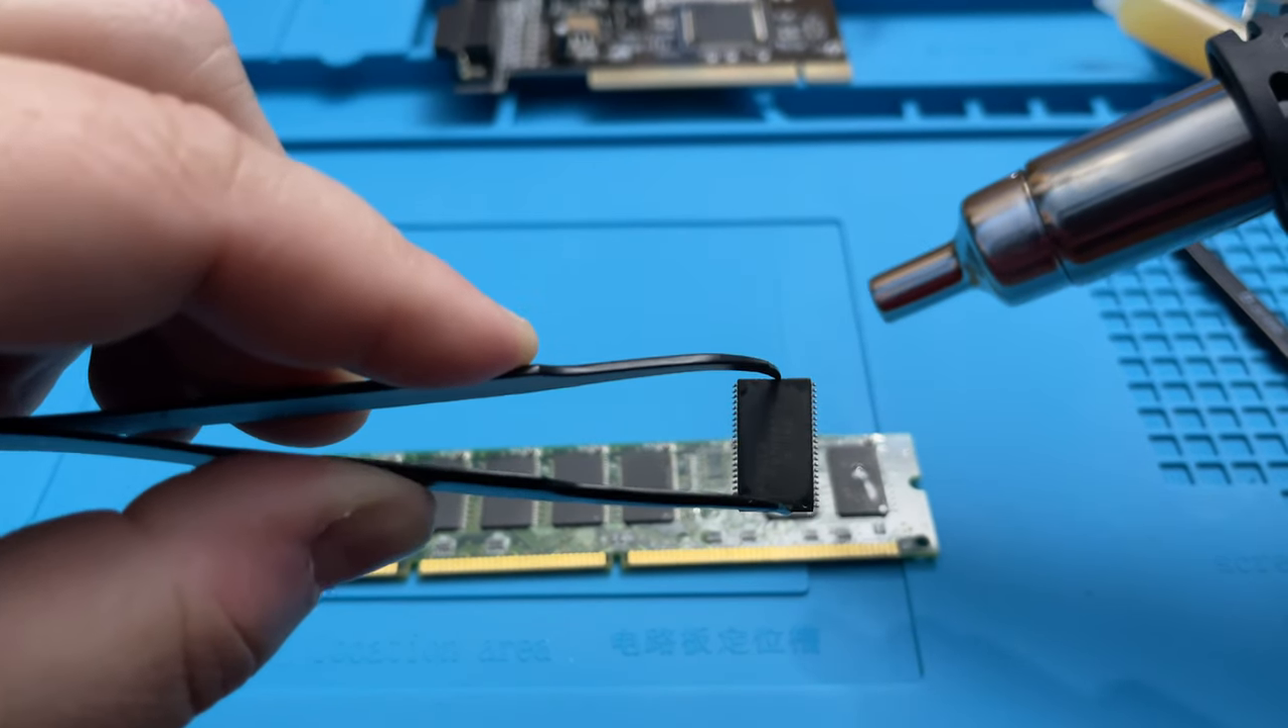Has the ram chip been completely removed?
Yes.